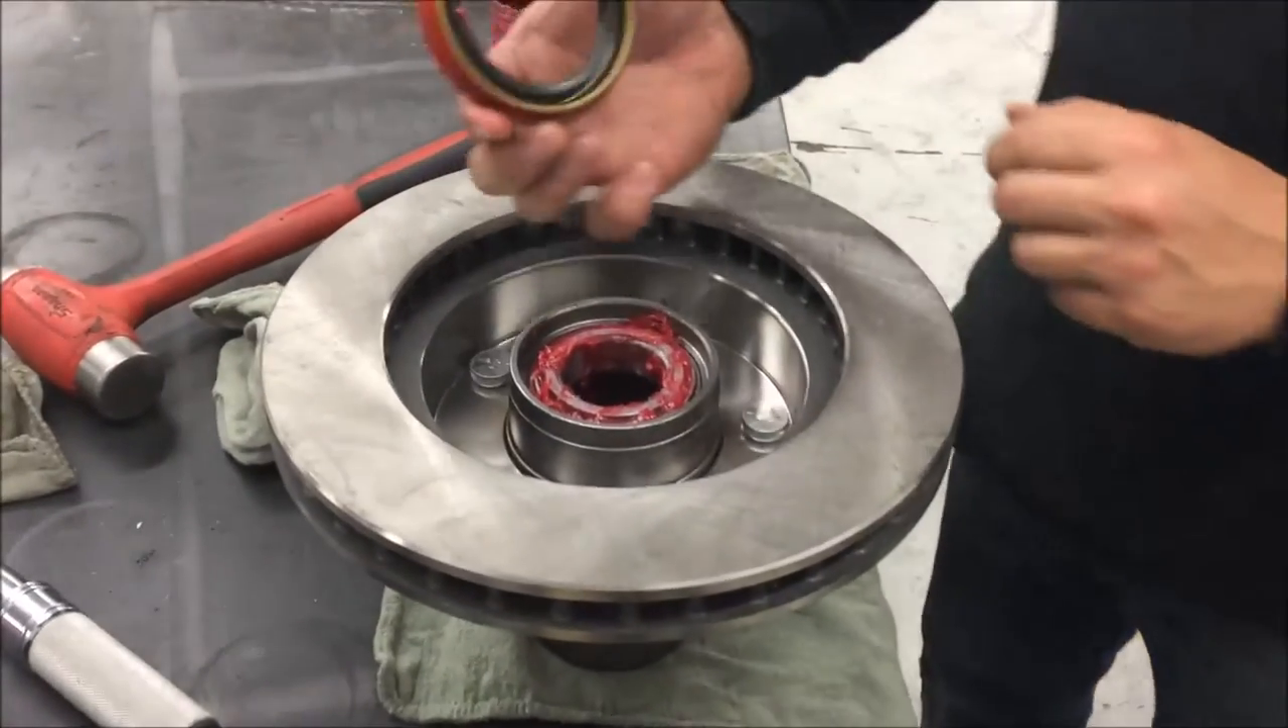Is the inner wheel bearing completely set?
Yes.